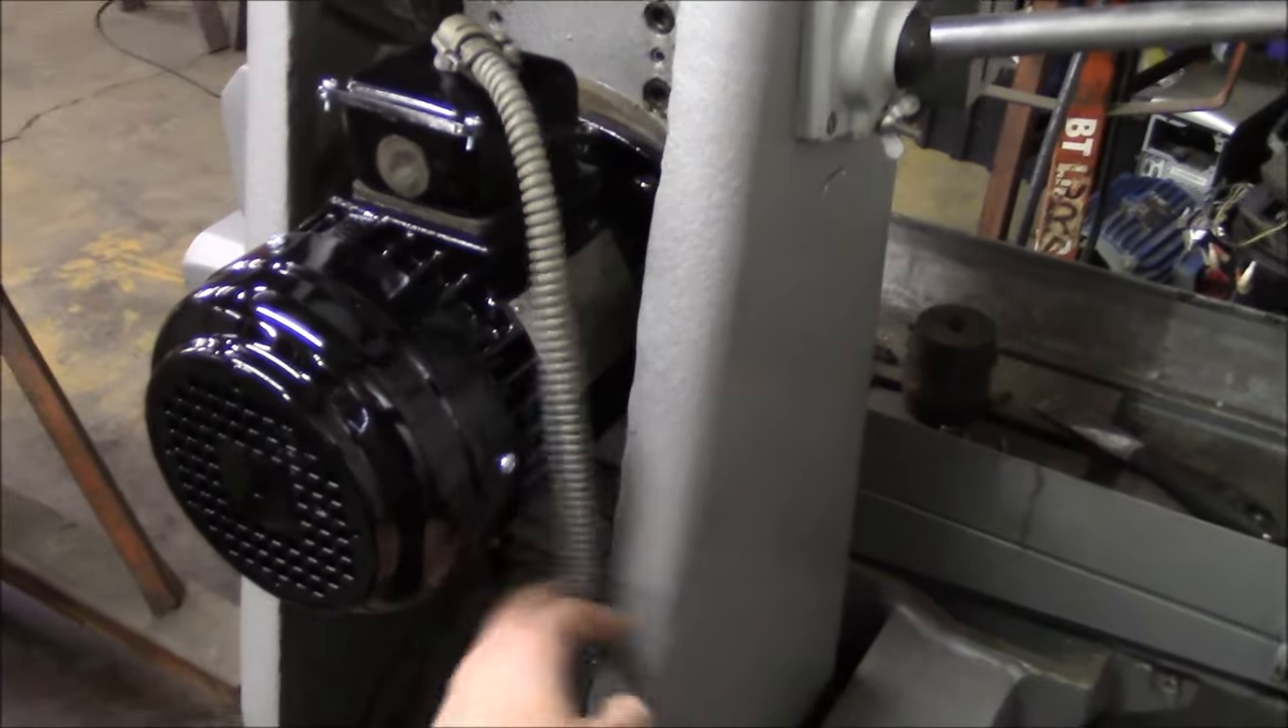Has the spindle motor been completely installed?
Yes.